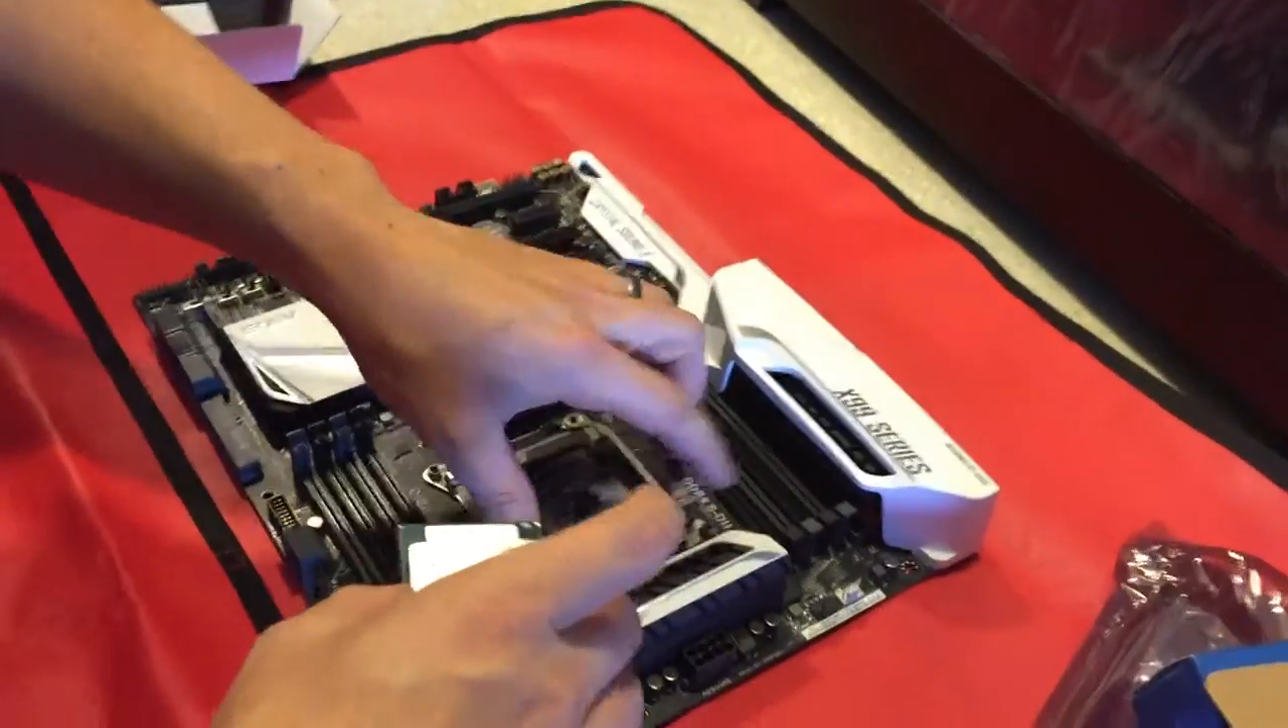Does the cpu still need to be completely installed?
Yes.